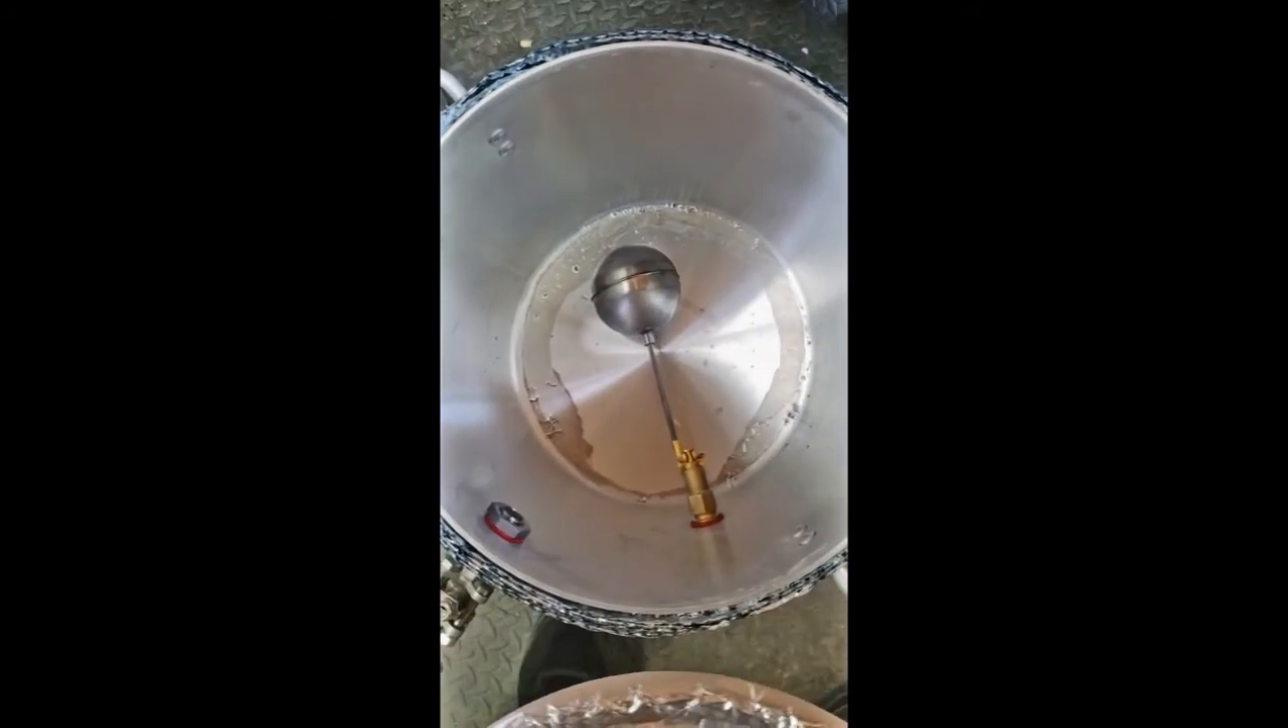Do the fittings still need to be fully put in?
No.